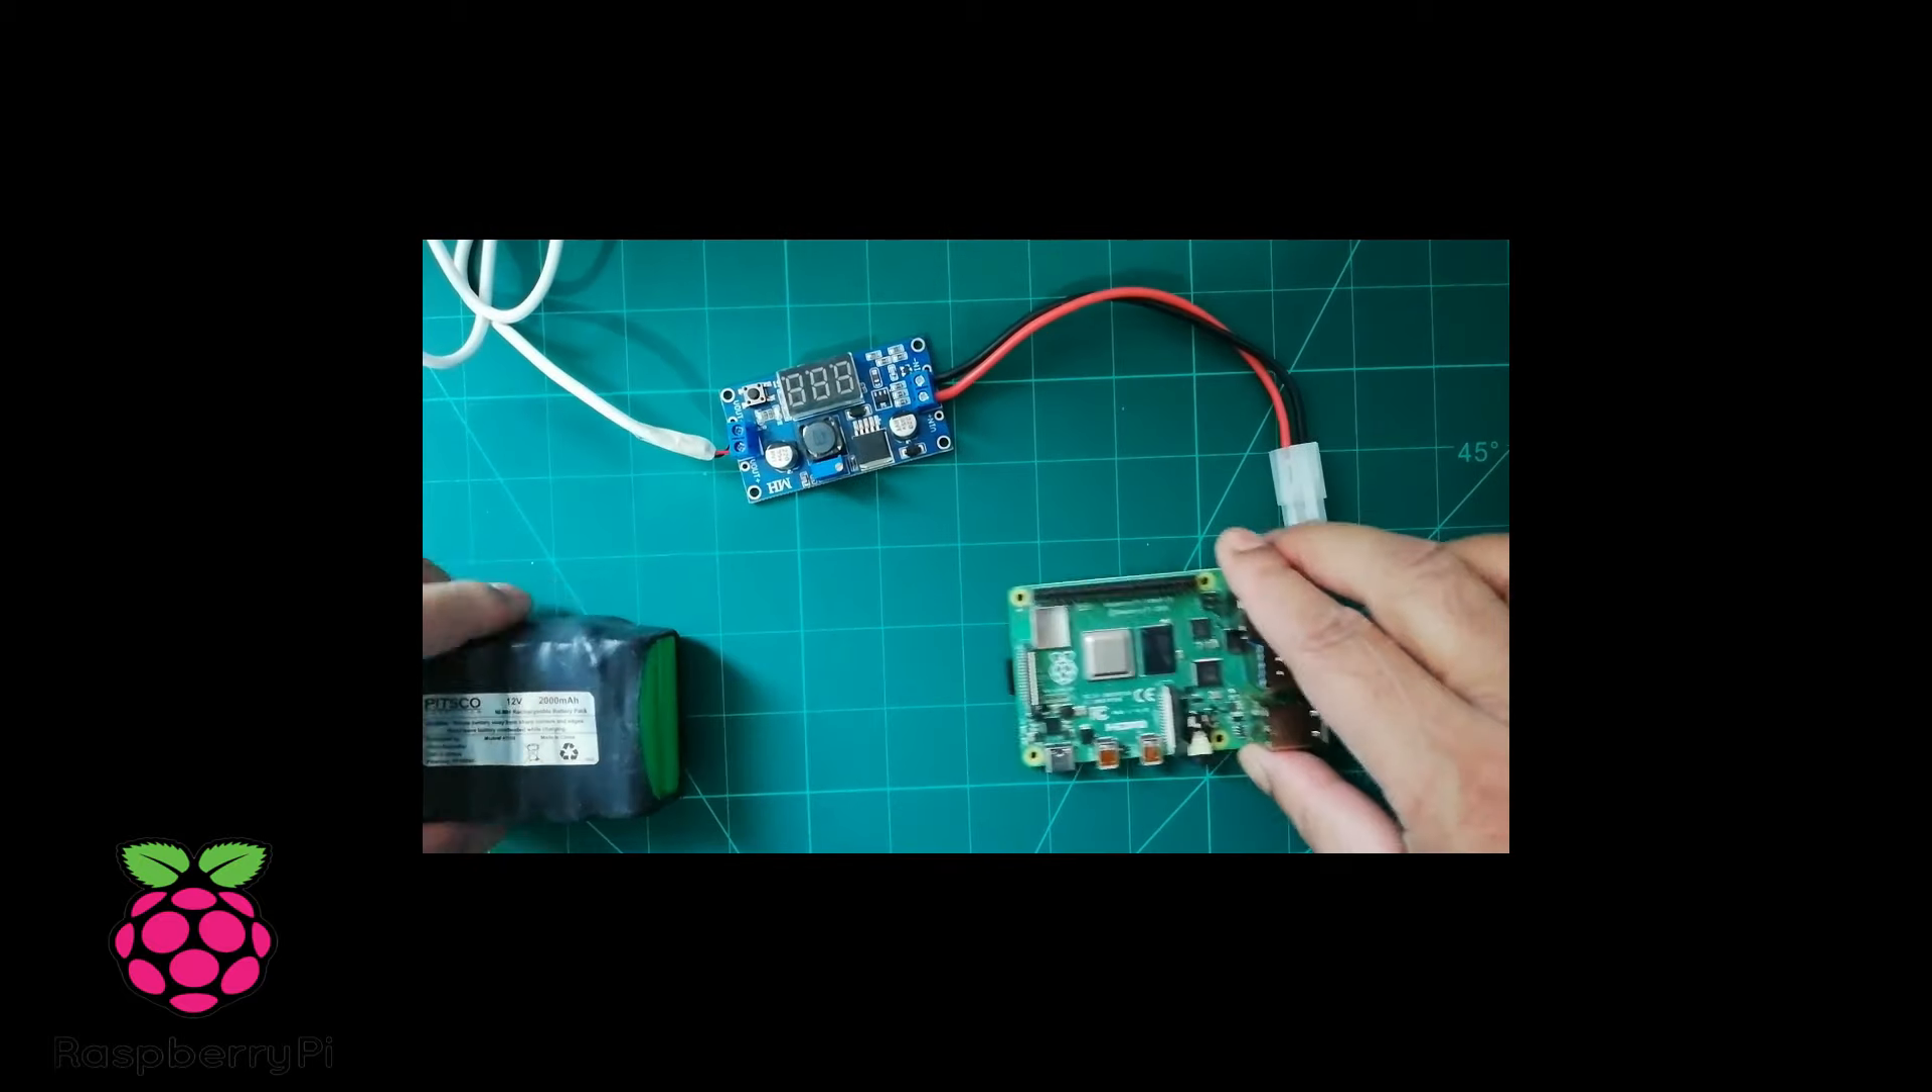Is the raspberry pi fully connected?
No.